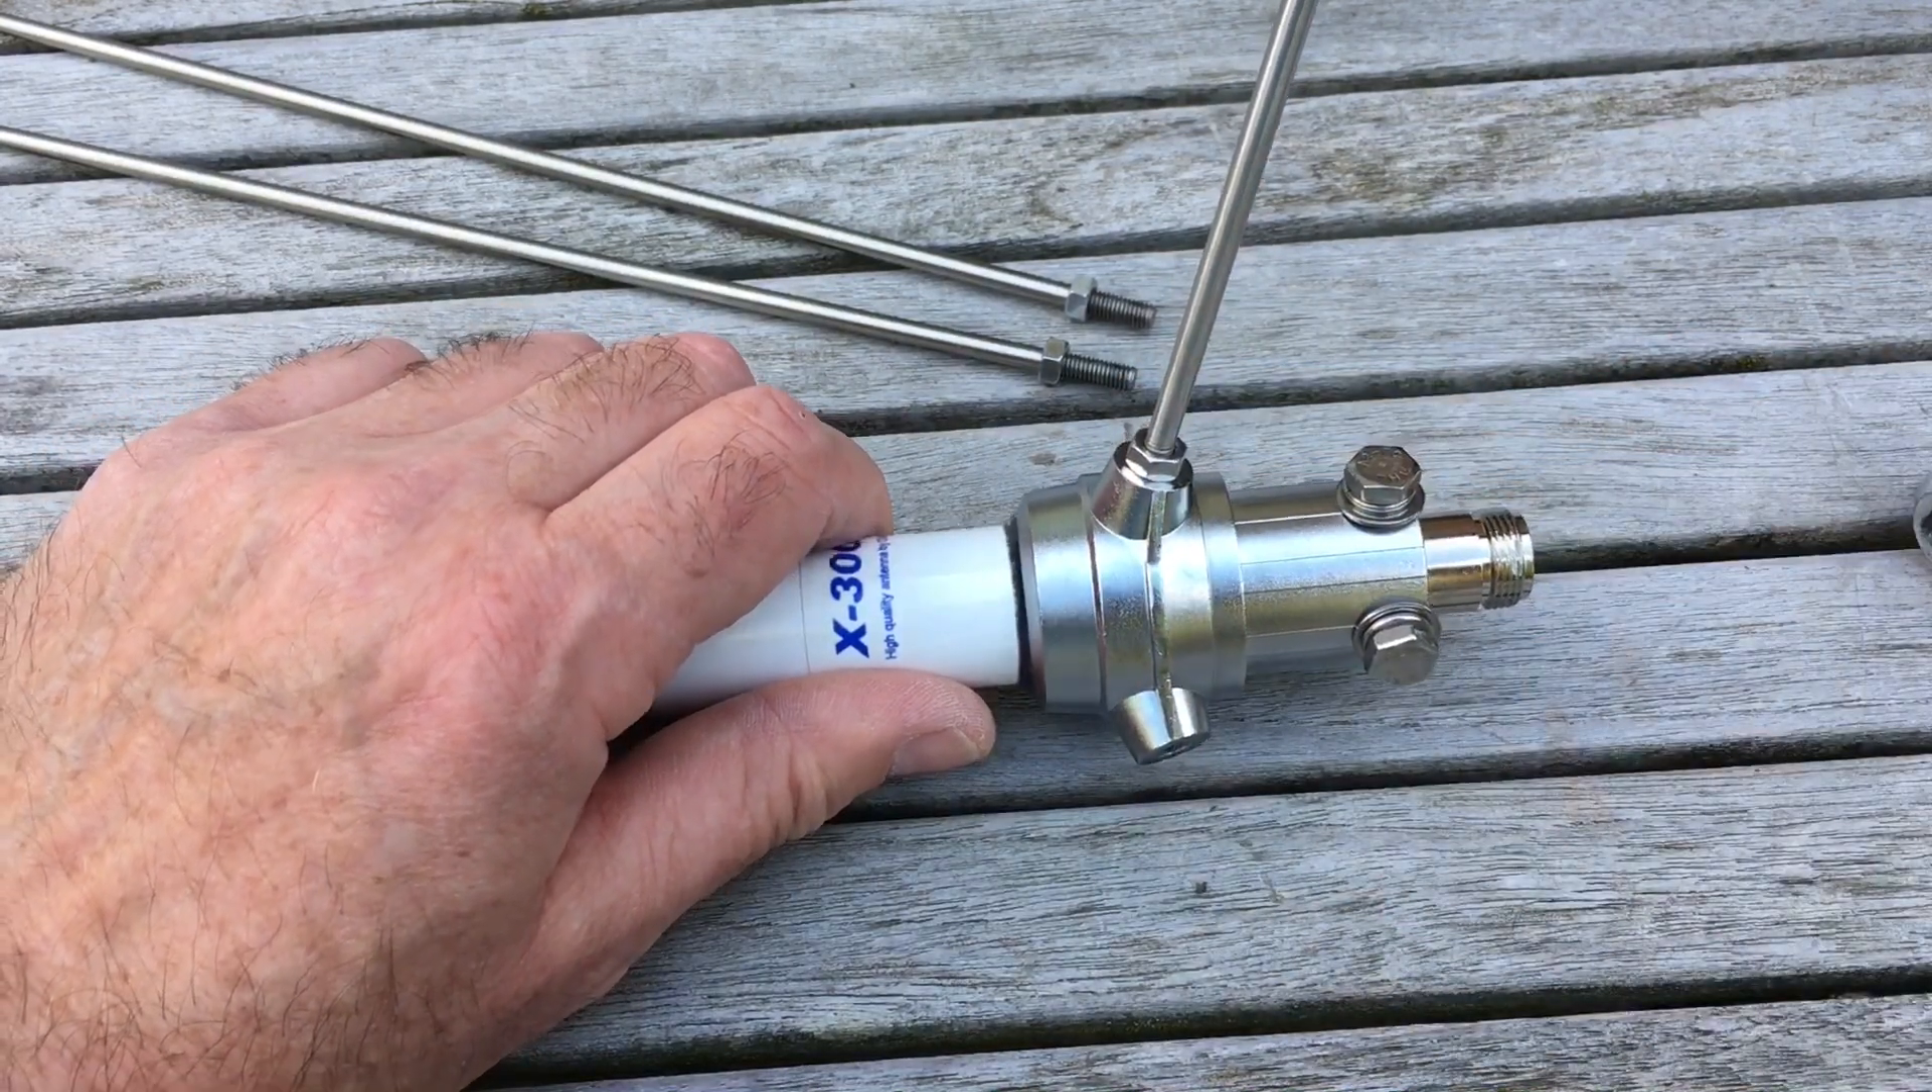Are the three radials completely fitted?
No.